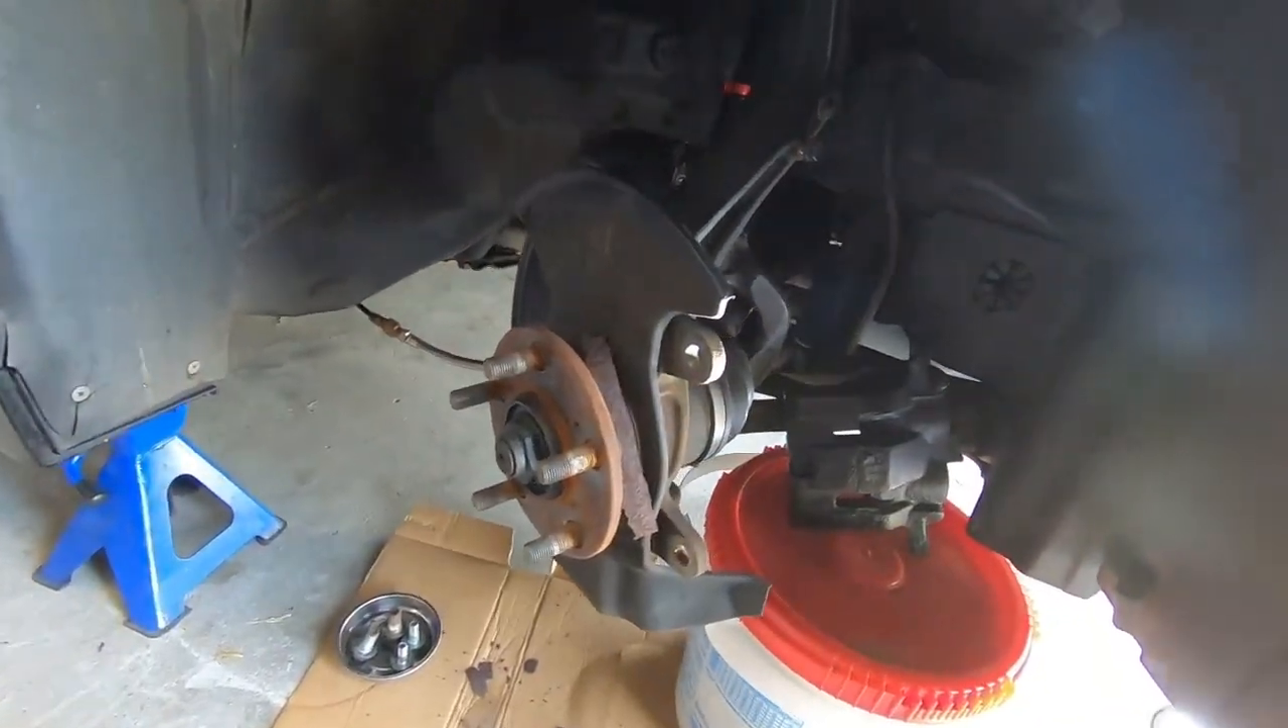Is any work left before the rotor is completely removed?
No.